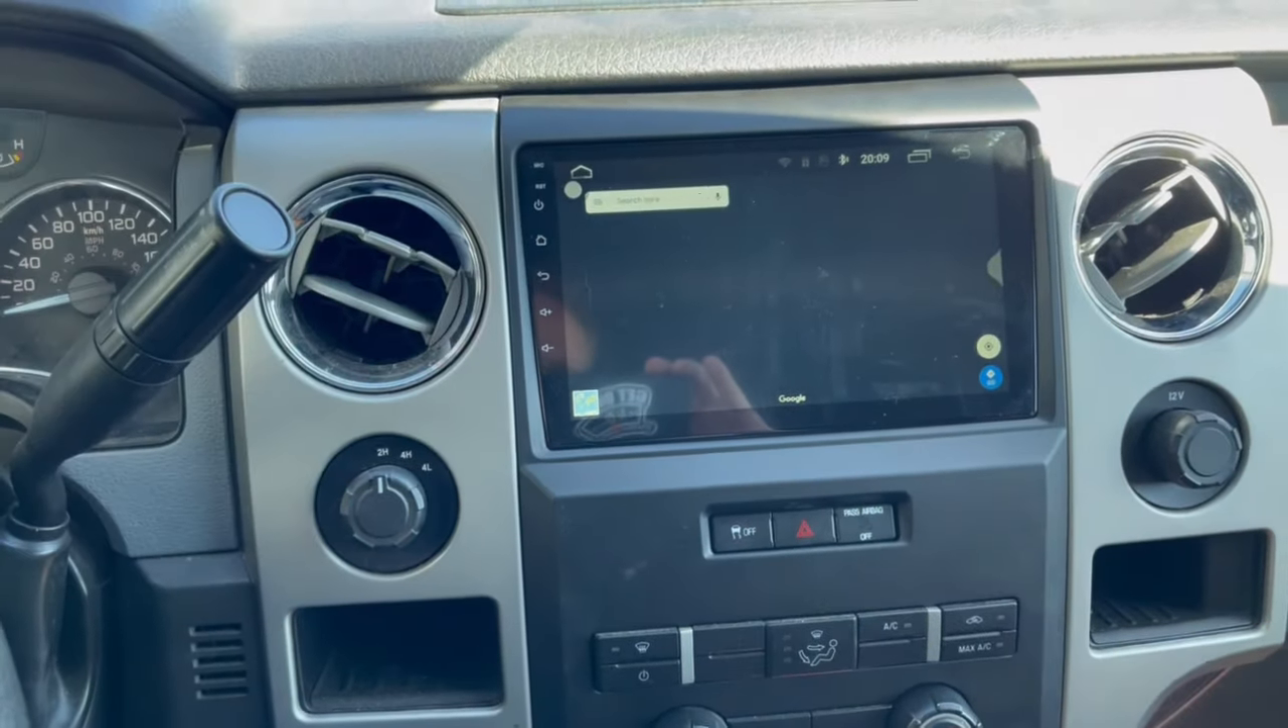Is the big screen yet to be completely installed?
No.